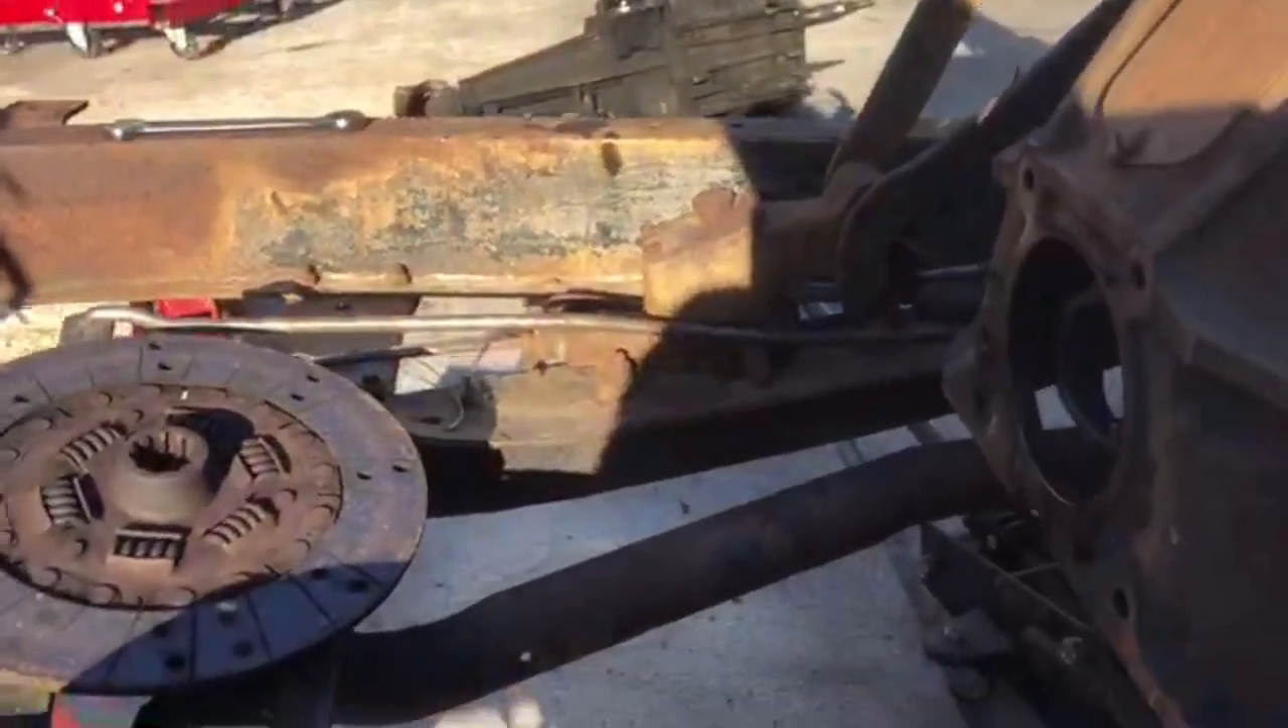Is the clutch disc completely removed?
Yes.